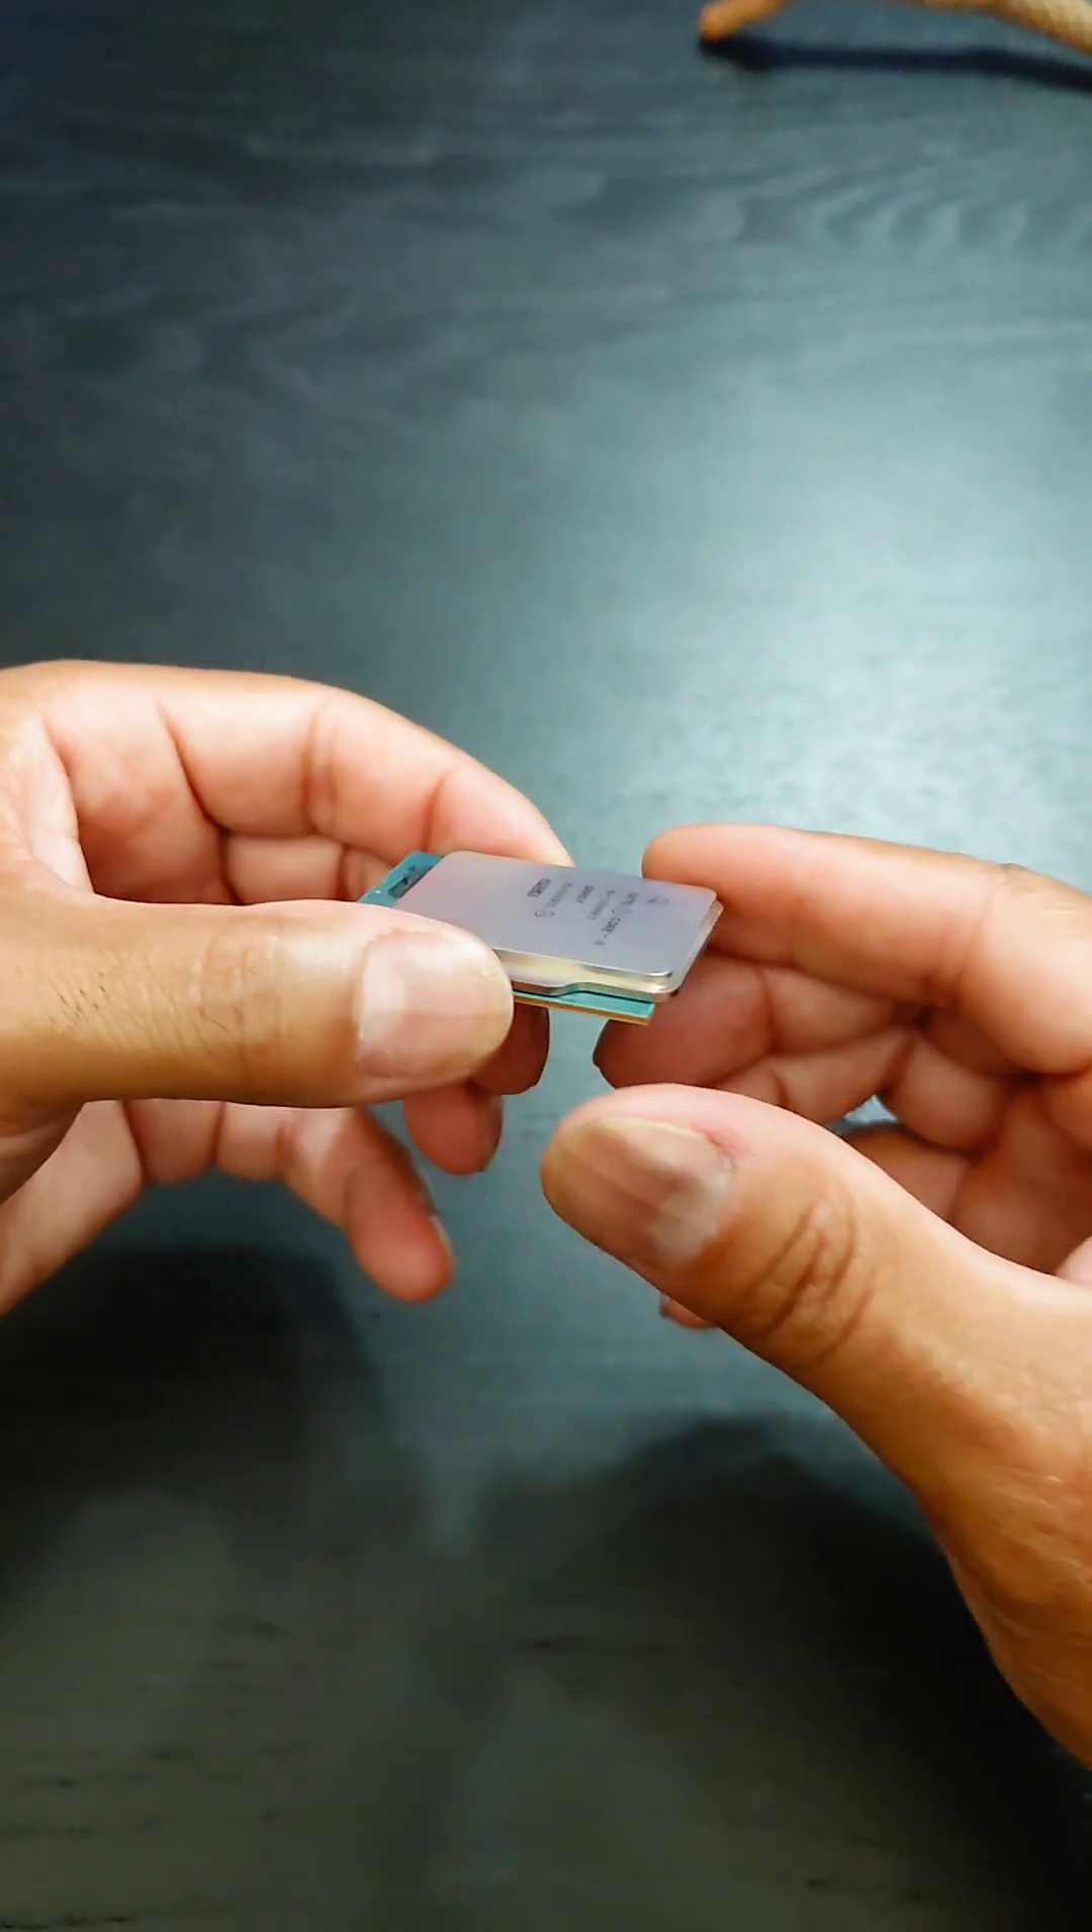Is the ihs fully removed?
No.